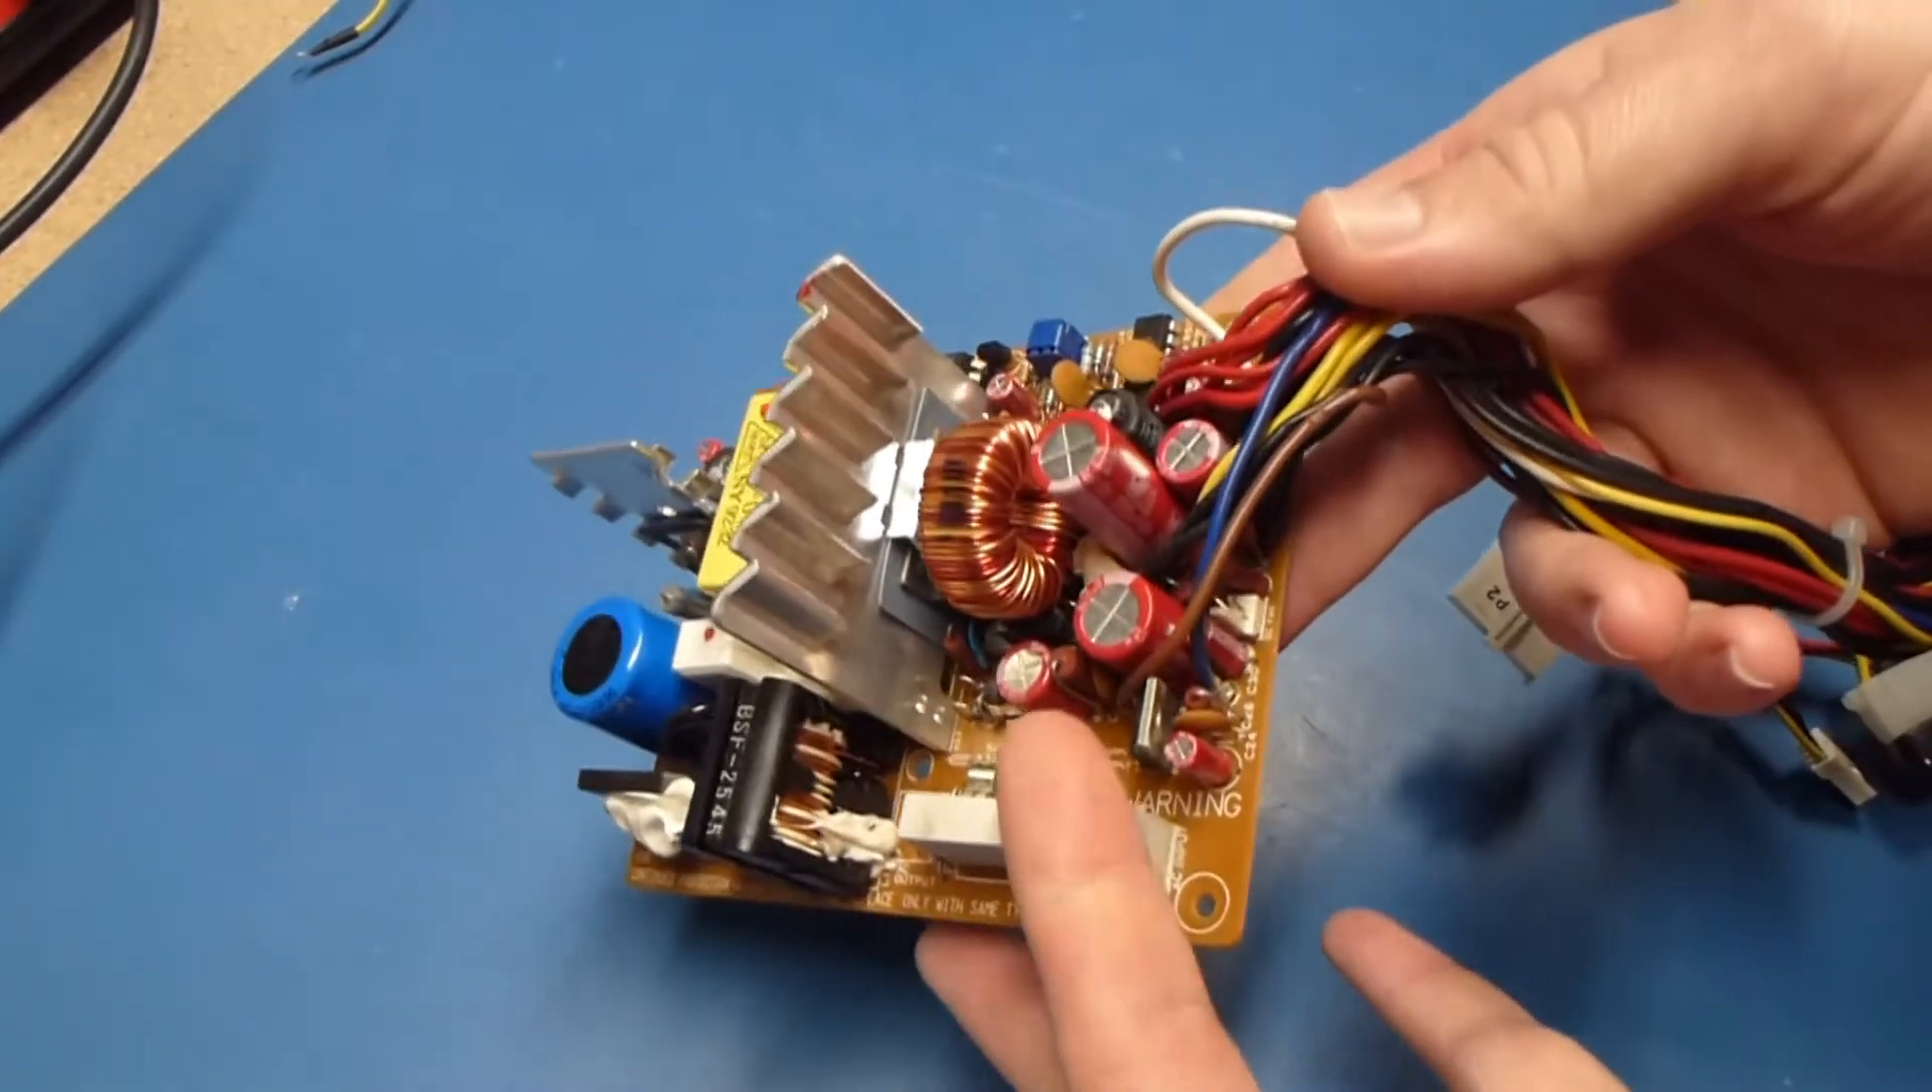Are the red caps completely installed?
Yes.